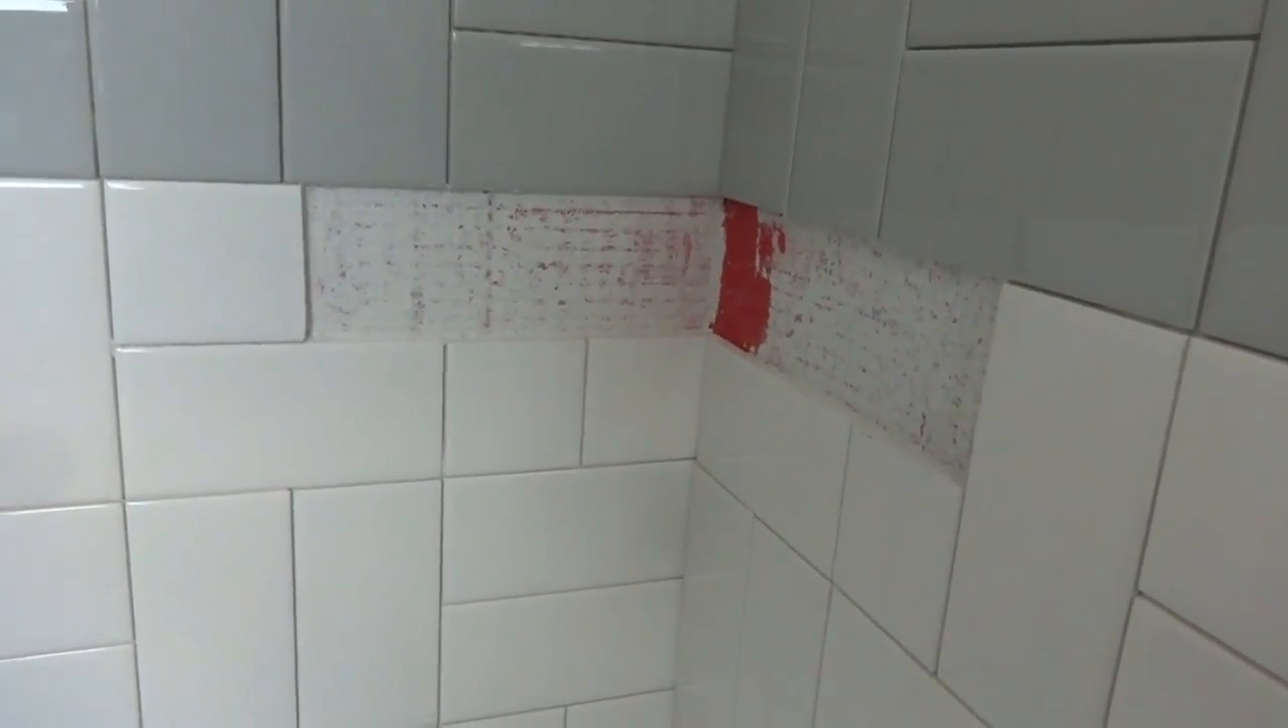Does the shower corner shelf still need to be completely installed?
Yes.